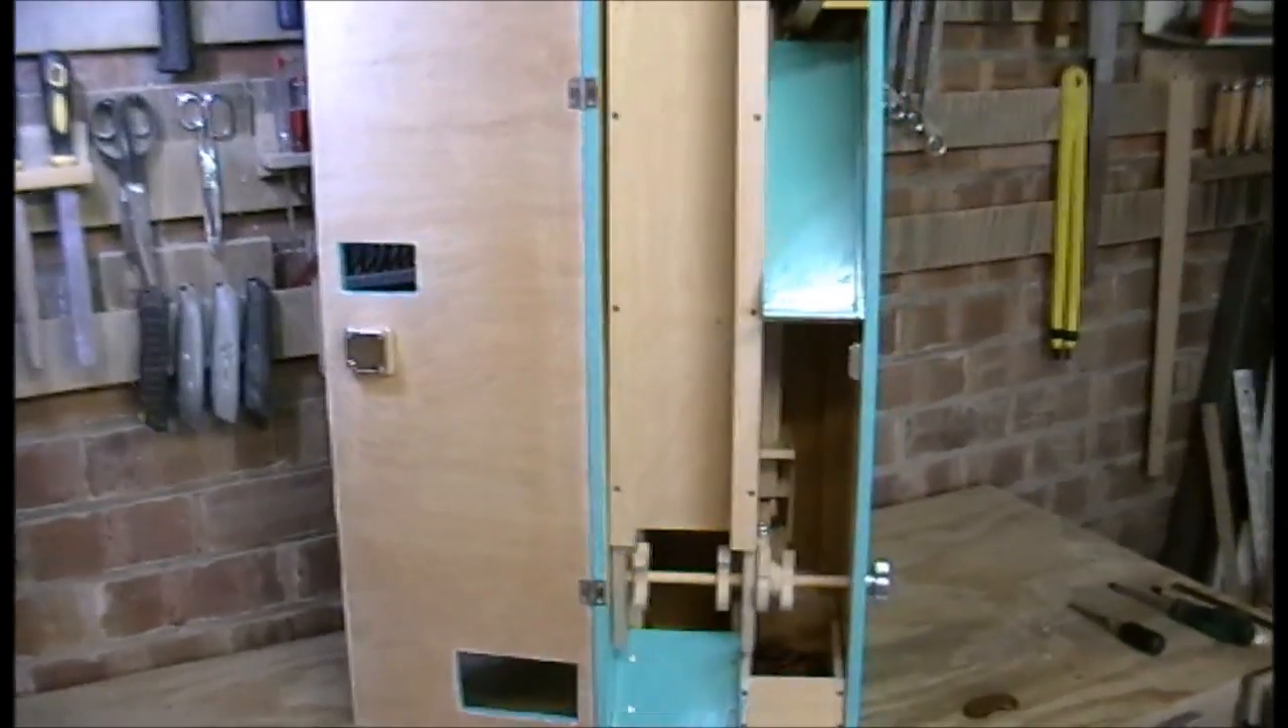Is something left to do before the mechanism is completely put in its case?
No.